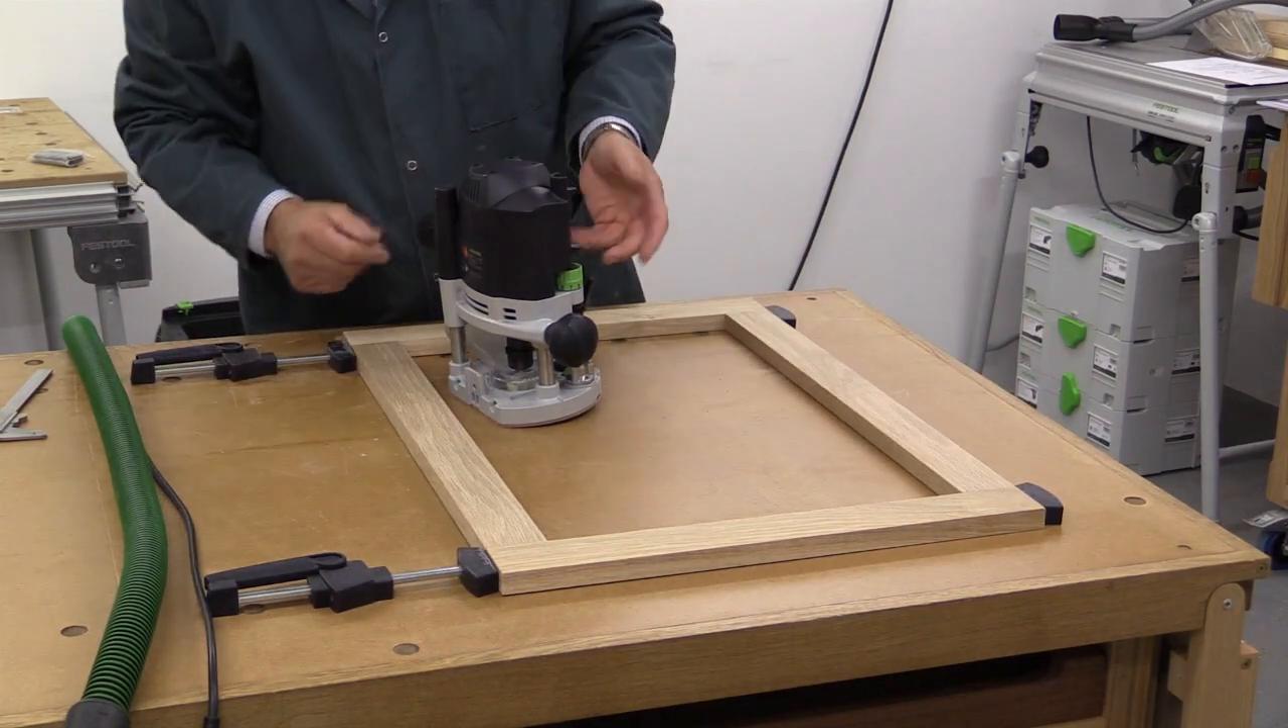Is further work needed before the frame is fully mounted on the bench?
No.